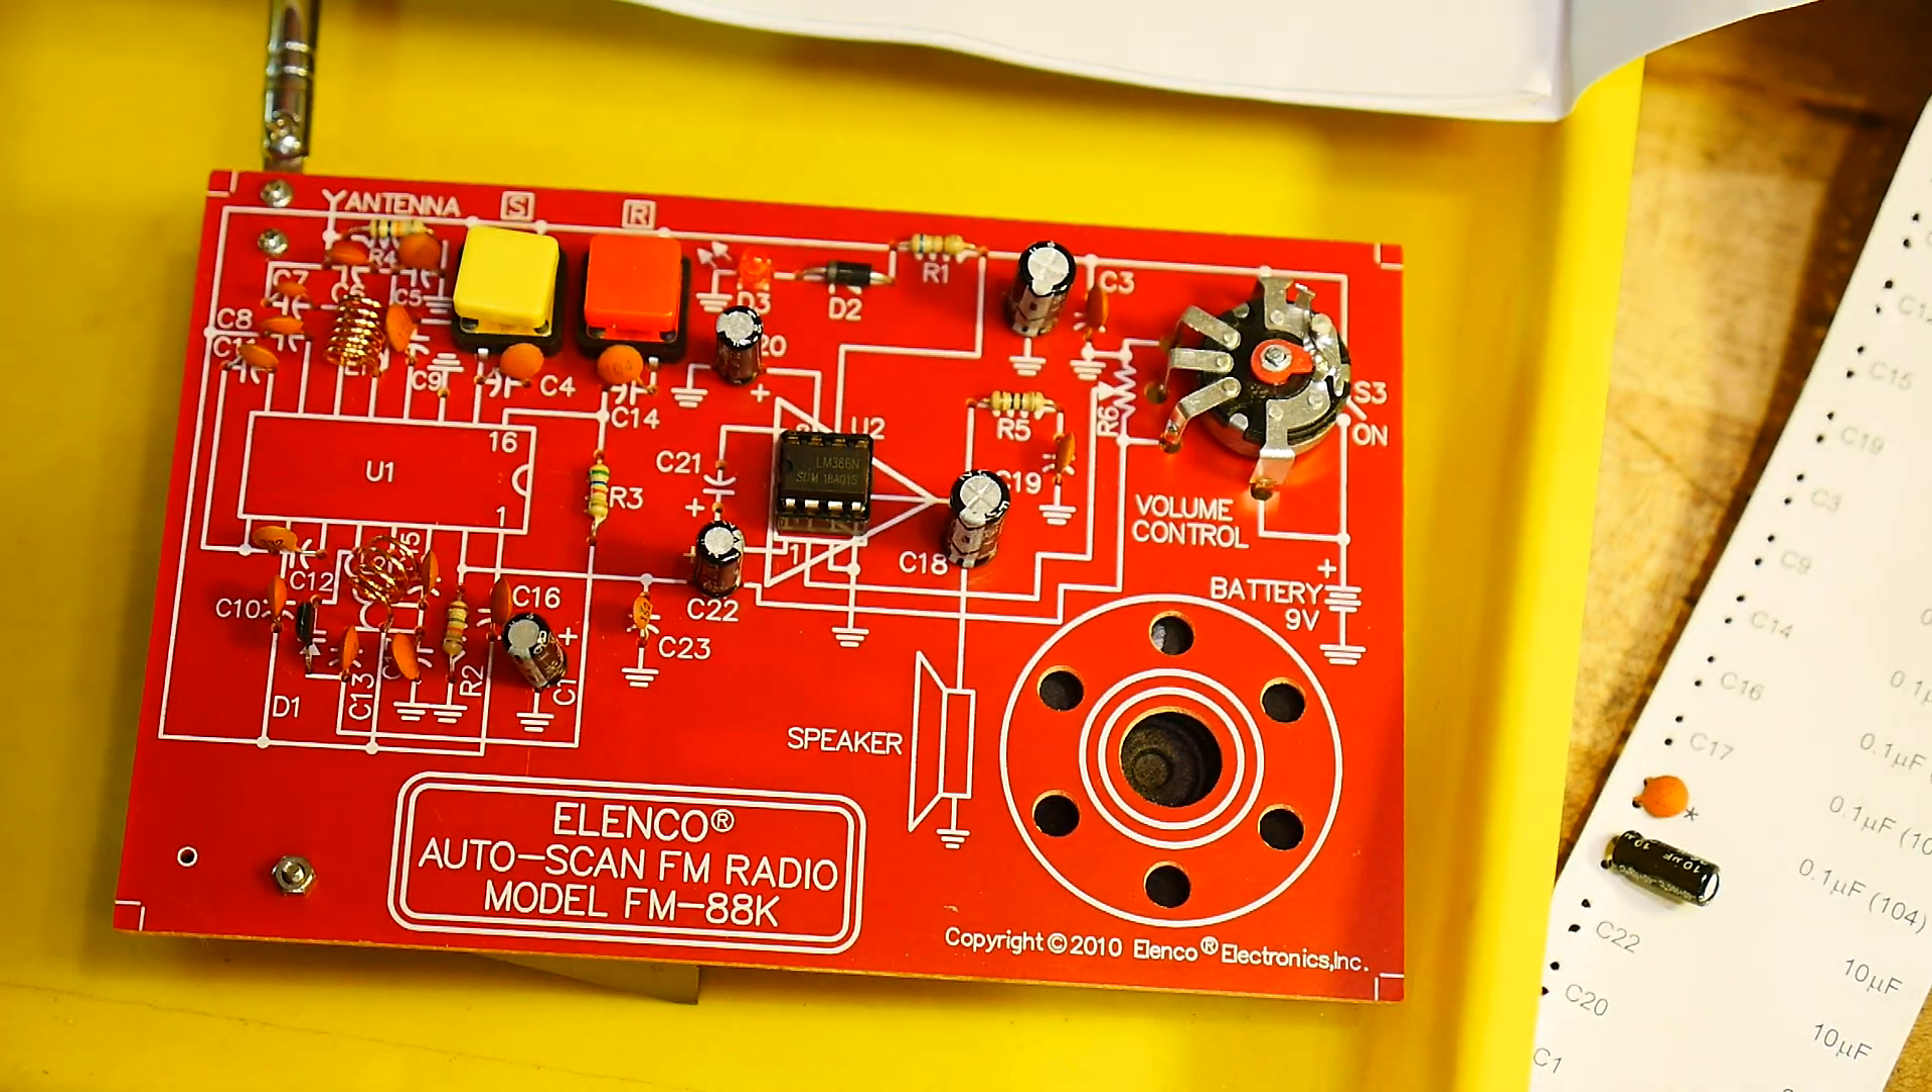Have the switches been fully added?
Yes.